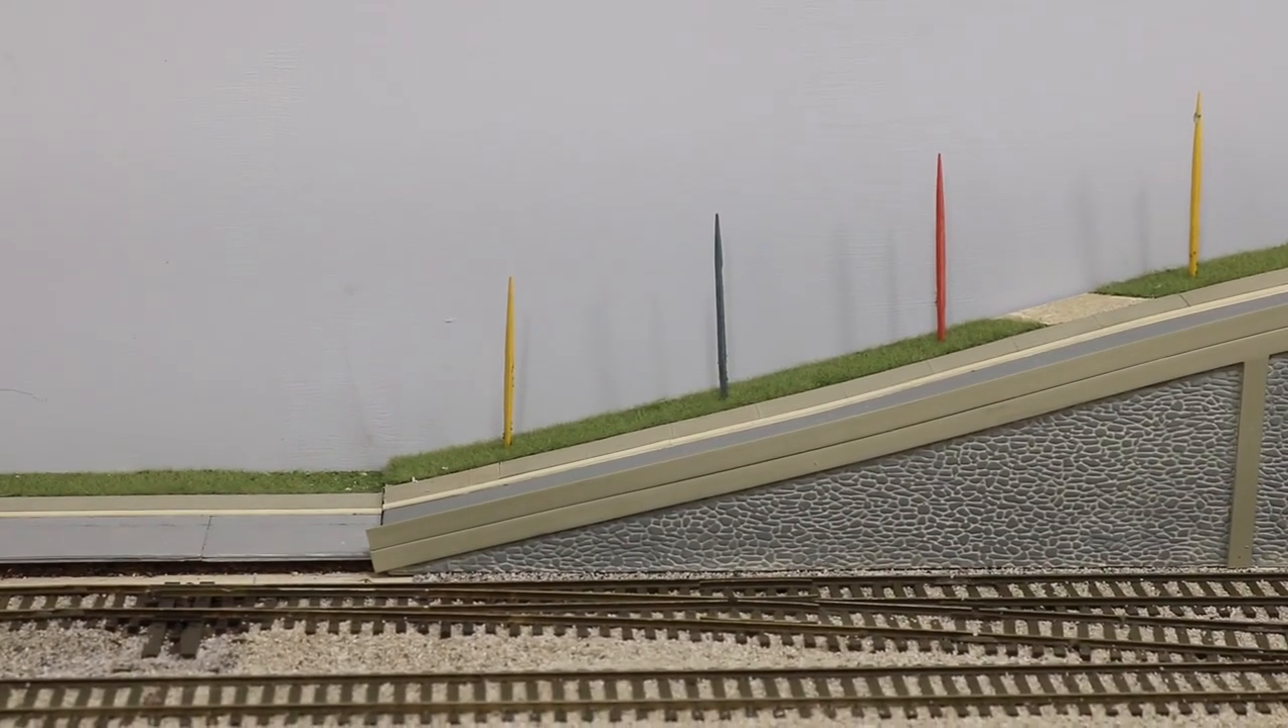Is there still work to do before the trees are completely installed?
Yes.